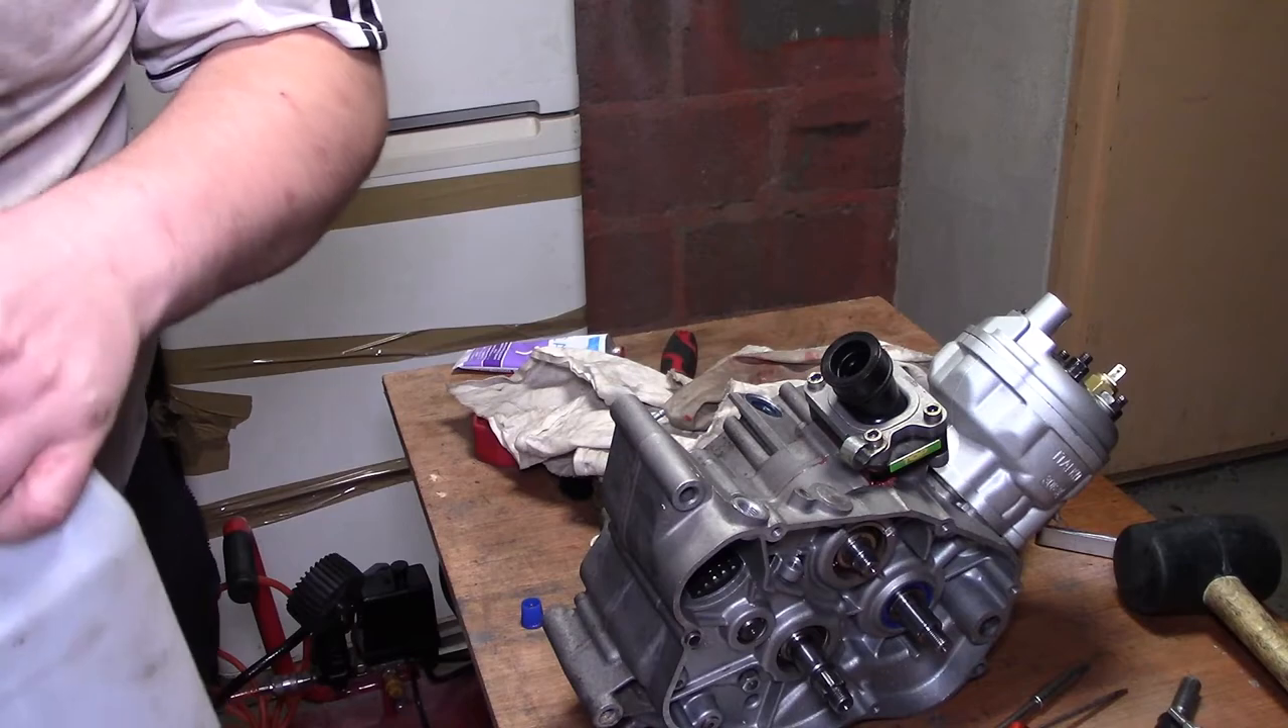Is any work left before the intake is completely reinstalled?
No.